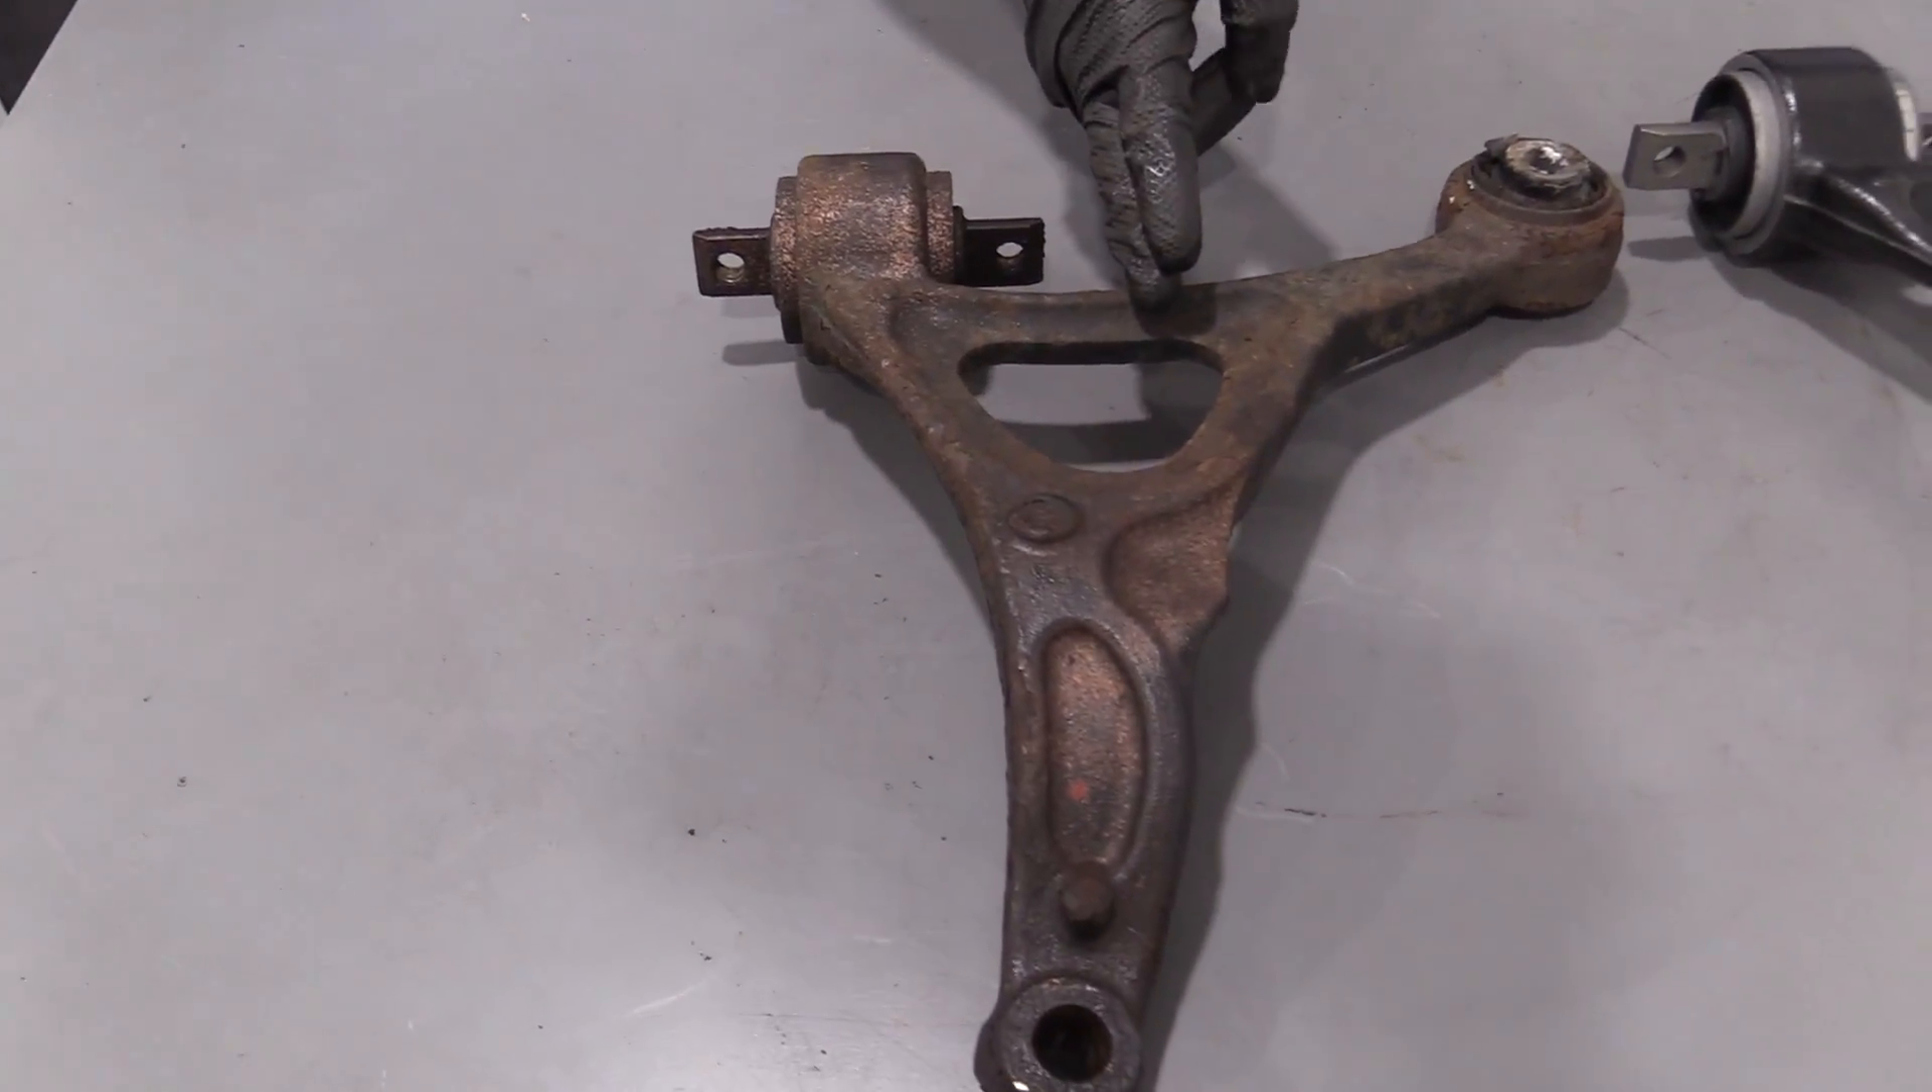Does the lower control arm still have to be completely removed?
No.